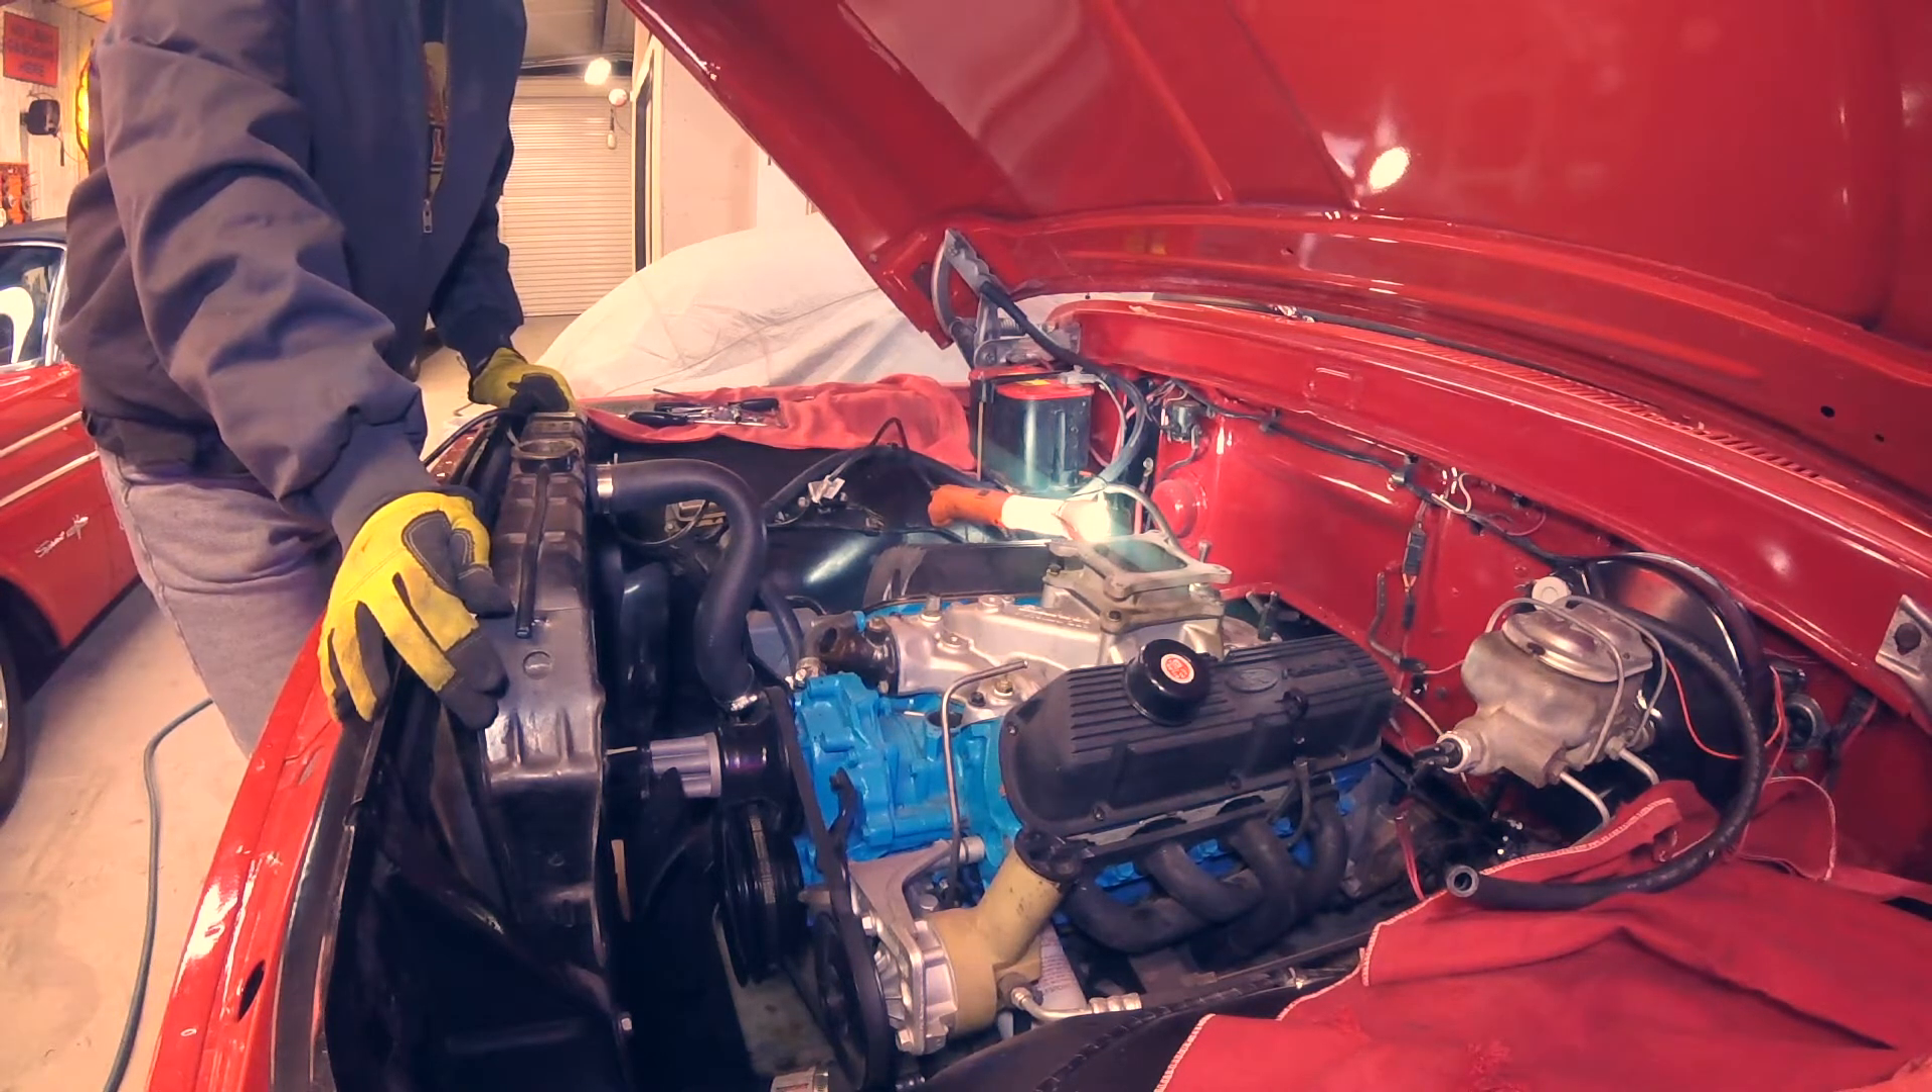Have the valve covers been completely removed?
No.